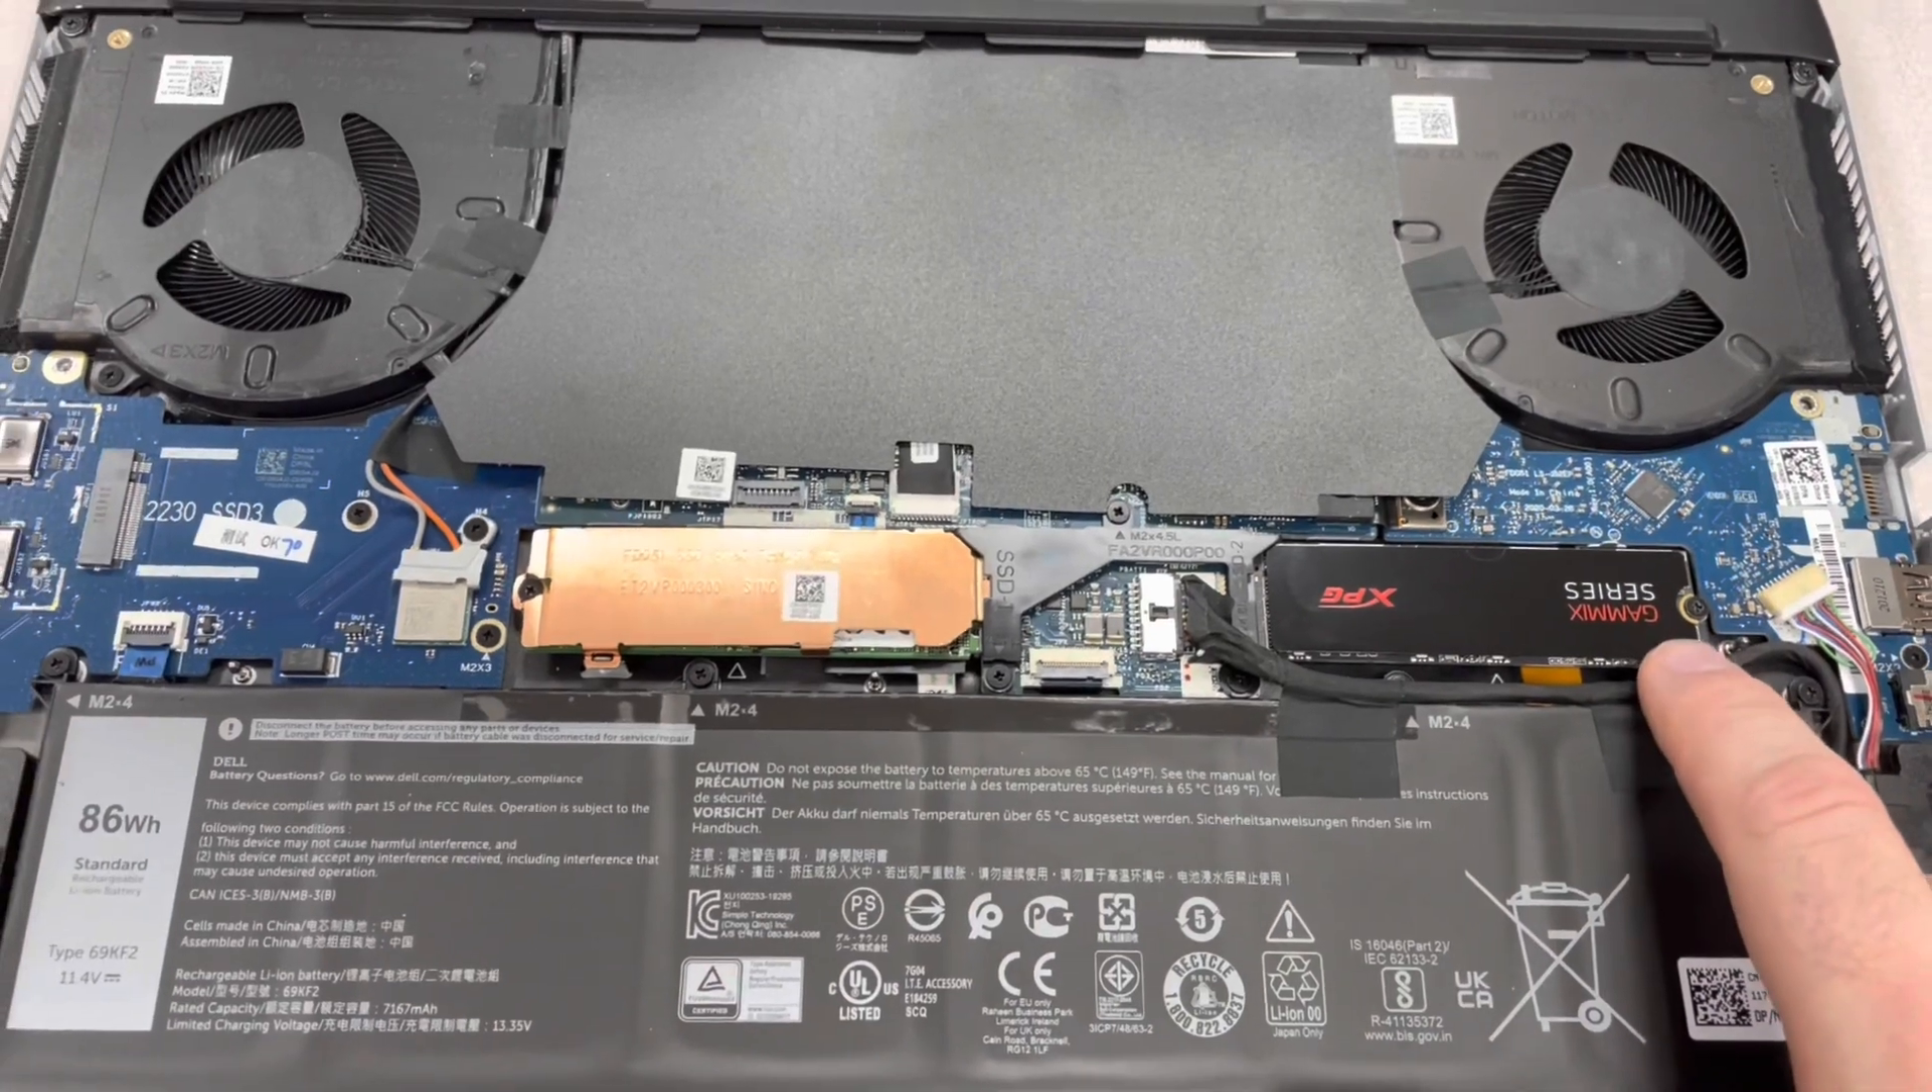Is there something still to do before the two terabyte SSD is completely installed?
No.